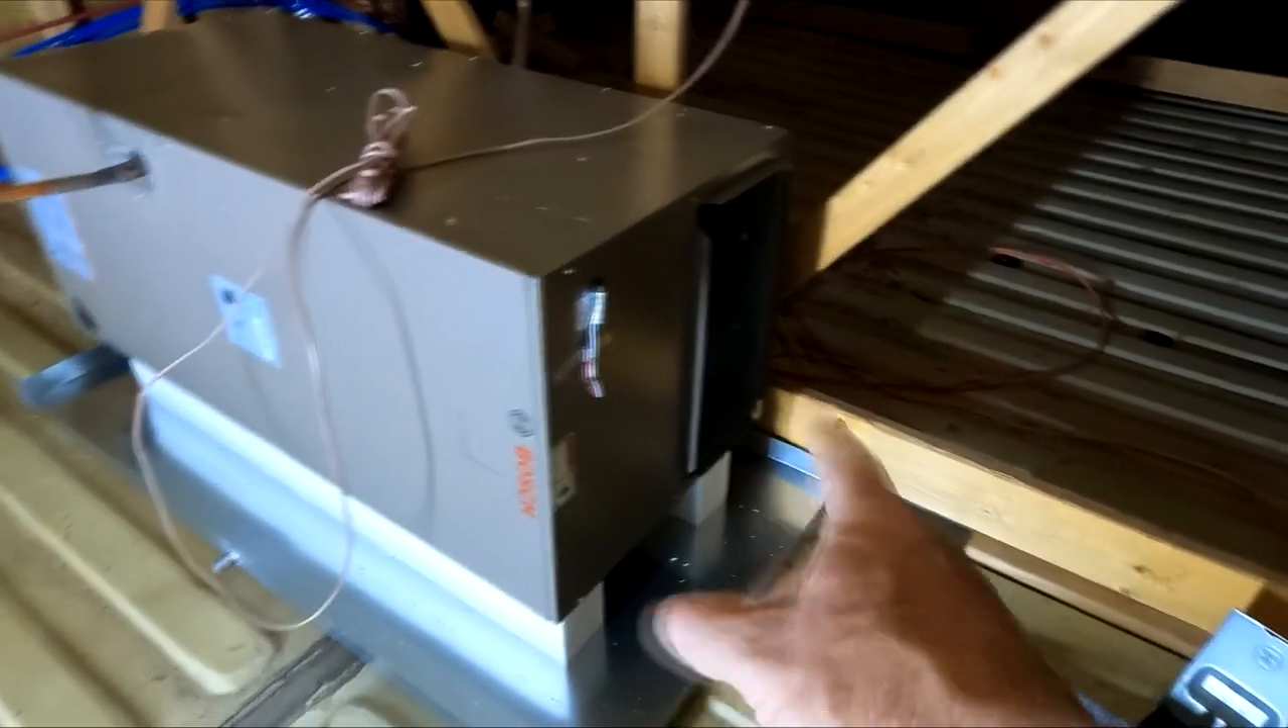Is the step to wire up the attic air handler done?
No.